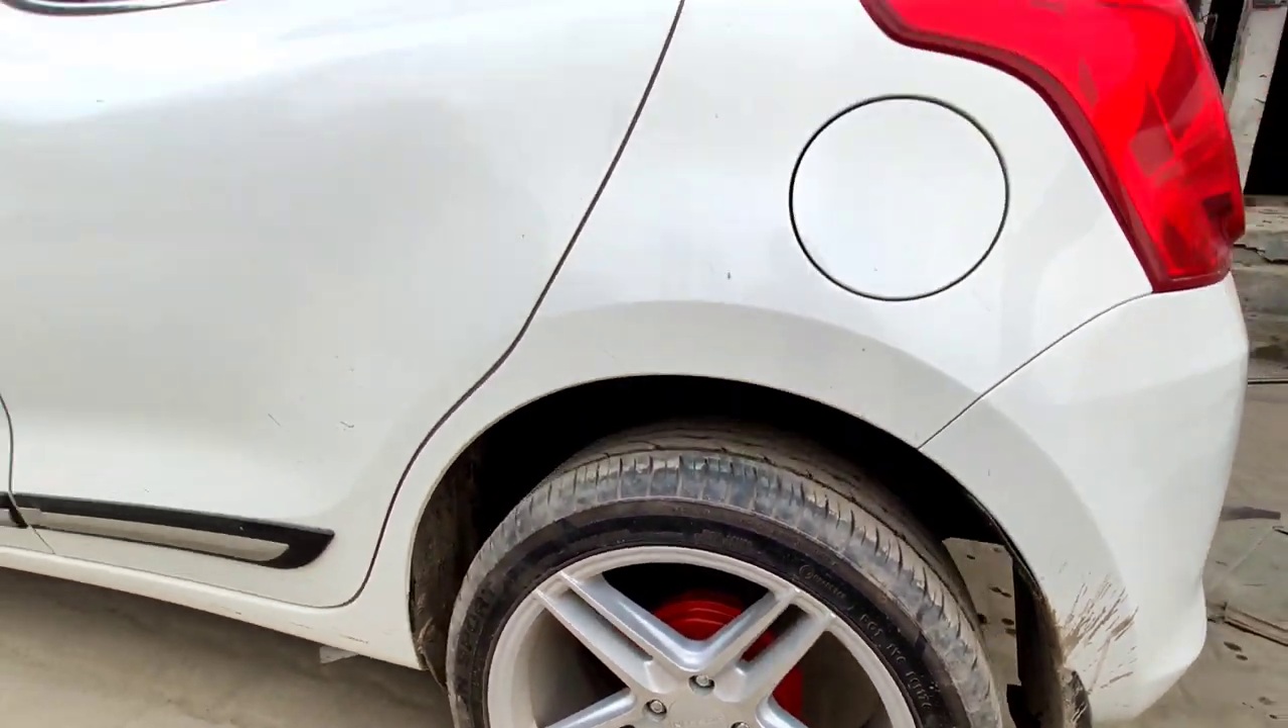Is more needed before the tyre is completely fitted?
No.